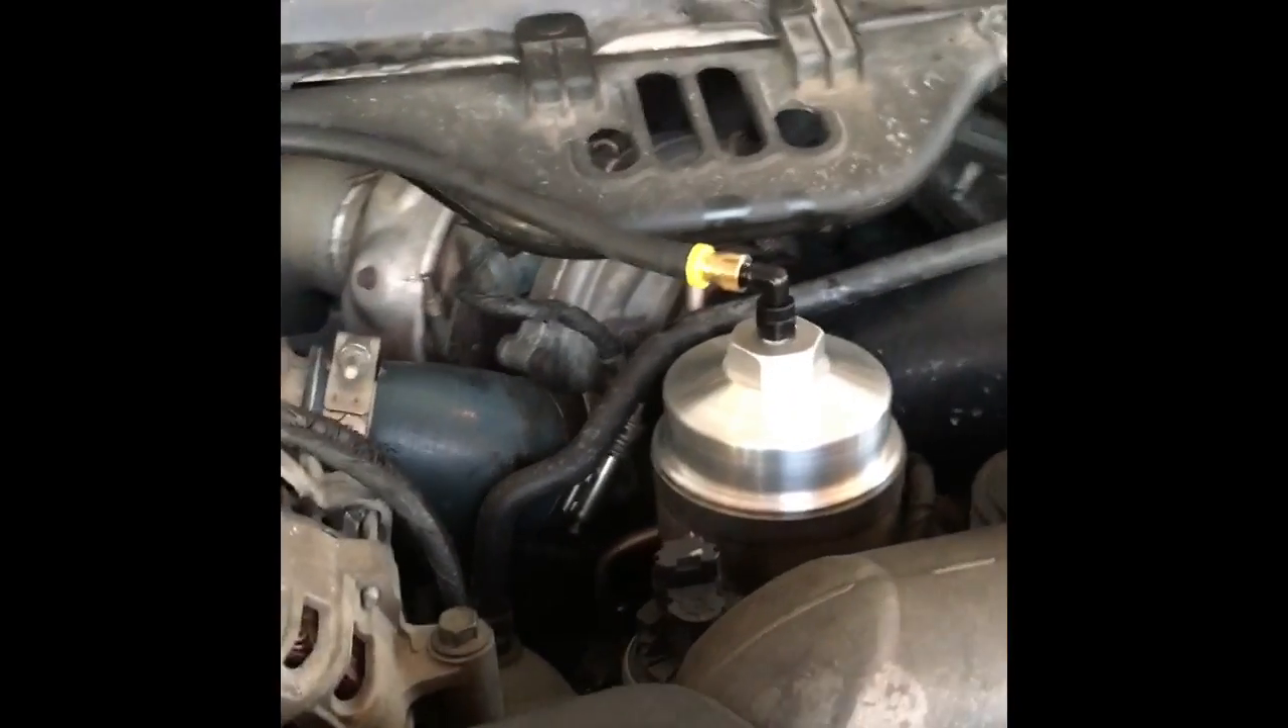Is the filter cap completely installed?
Yes.